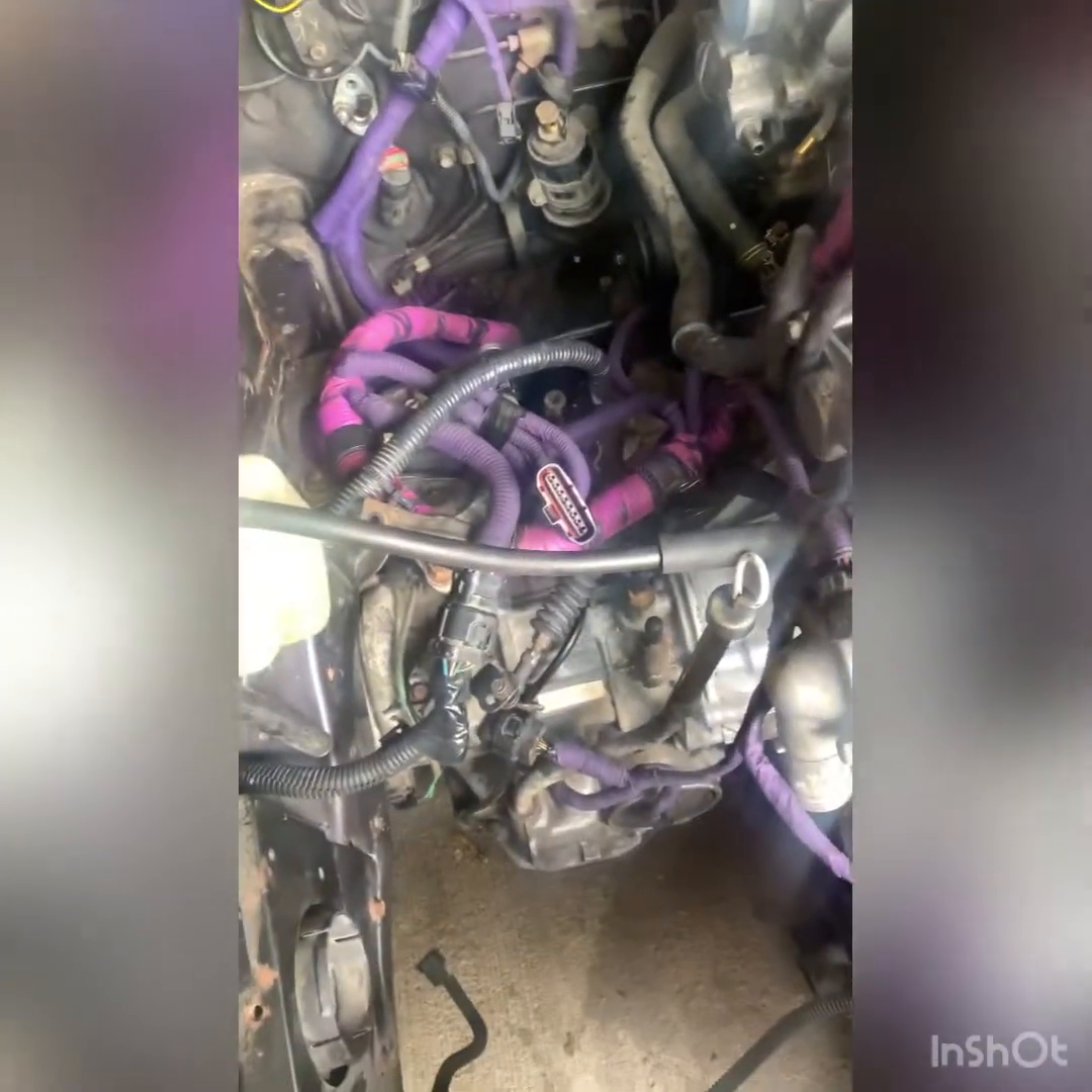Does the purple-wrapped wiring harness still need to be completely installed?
Yes.